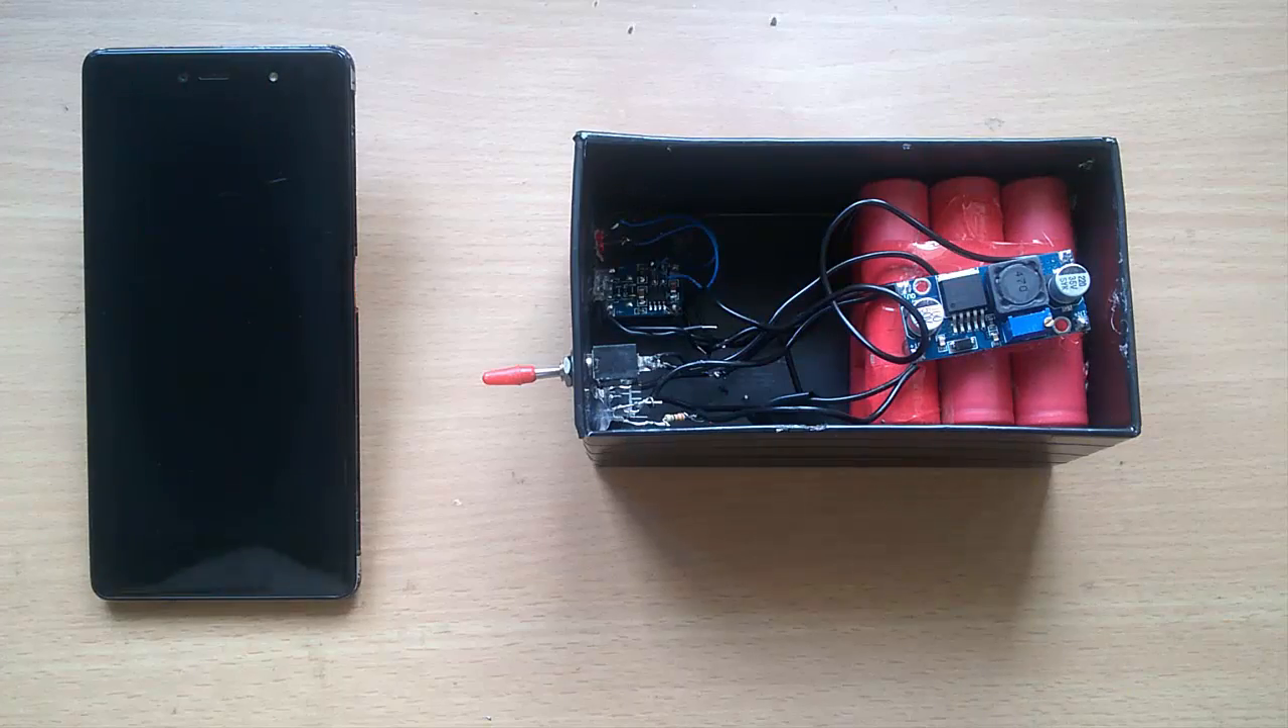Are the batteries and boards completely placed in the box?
Yes.